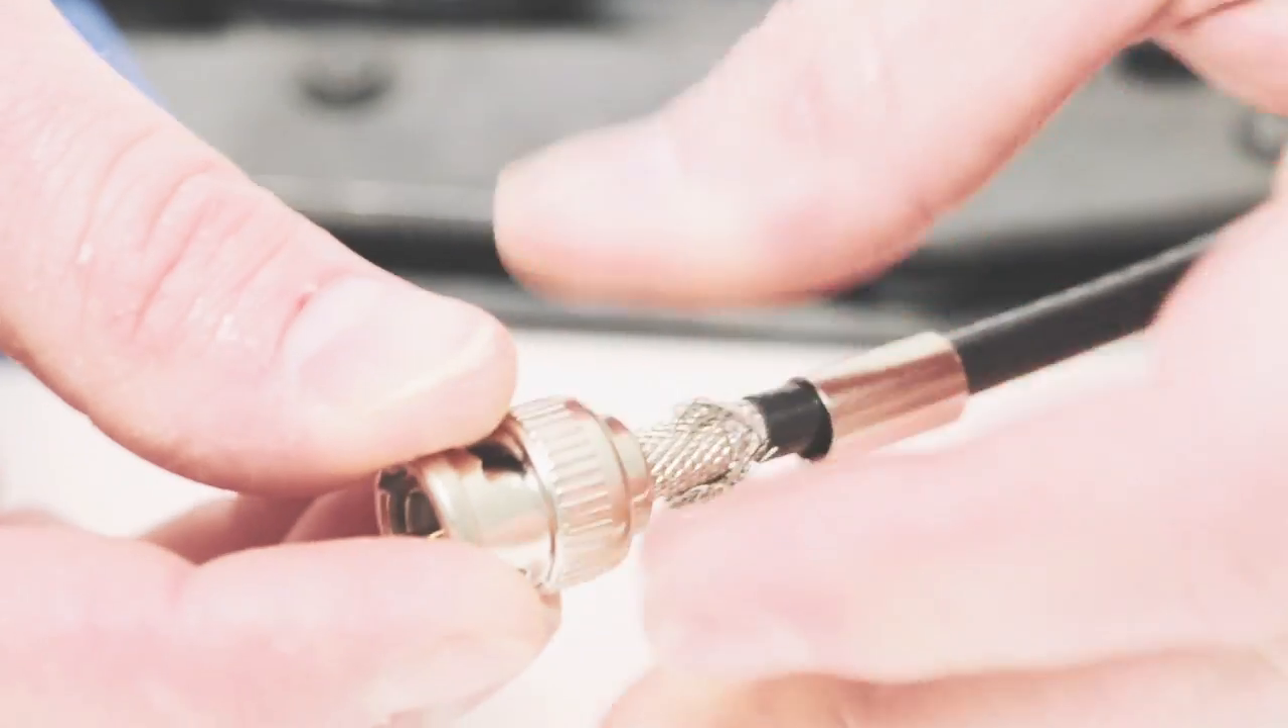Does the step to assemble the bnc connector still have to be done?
Yes.